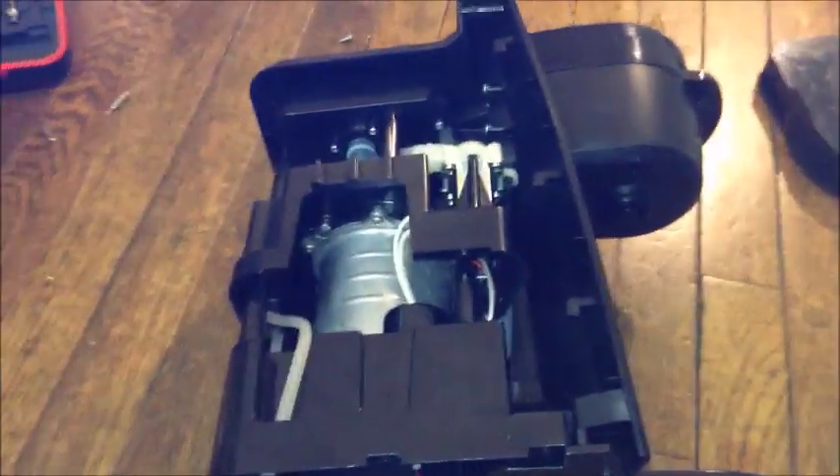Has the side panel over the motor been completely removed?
Yes.